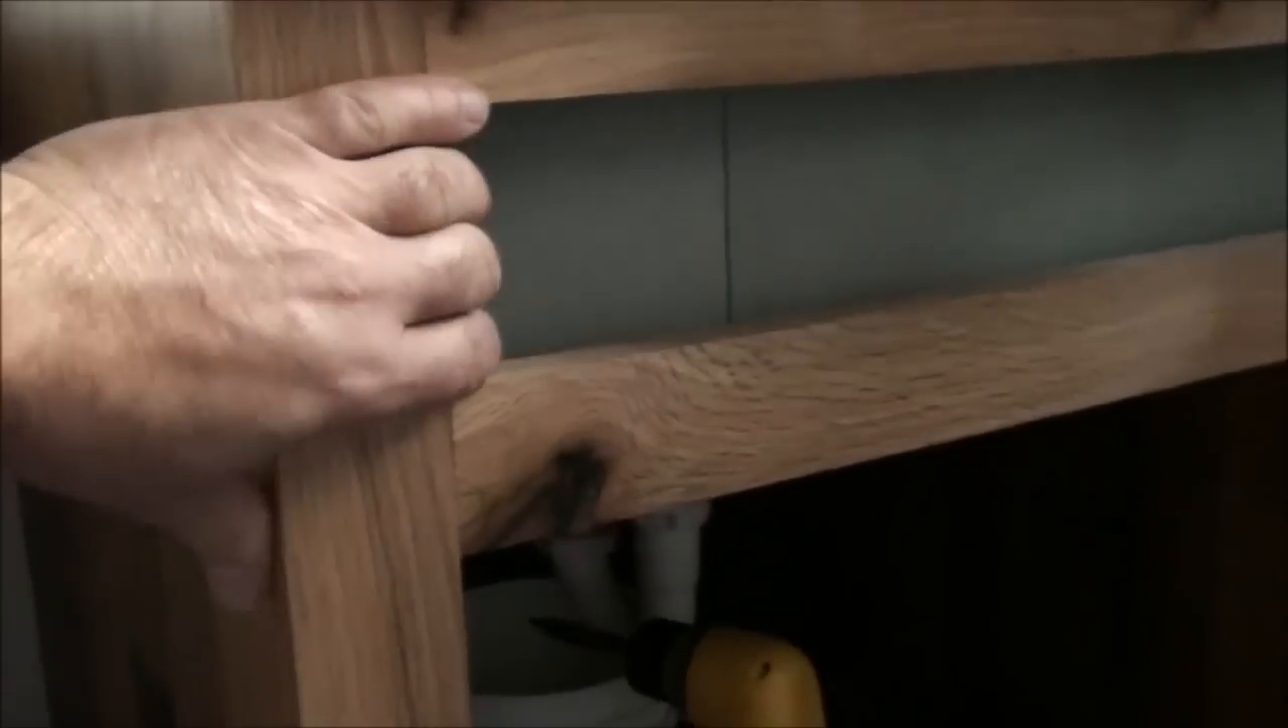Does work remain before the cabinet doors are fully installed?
Yes.